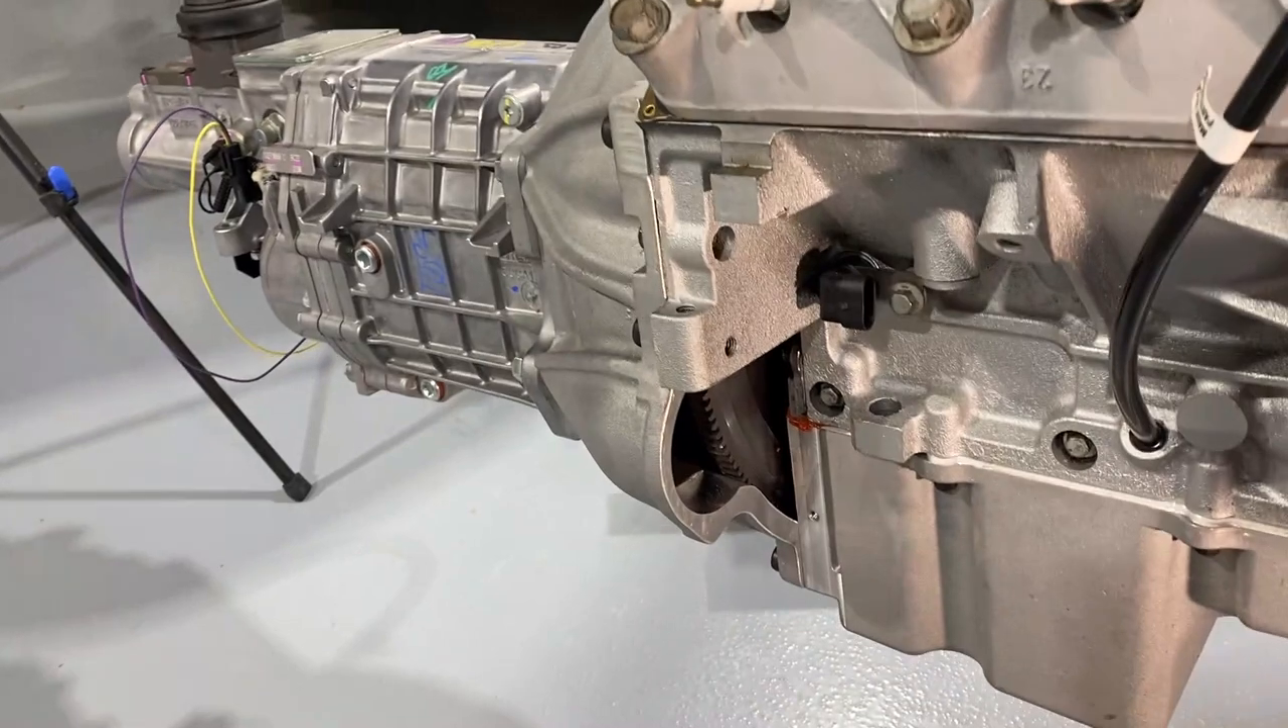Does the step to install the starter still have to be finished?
Yes.